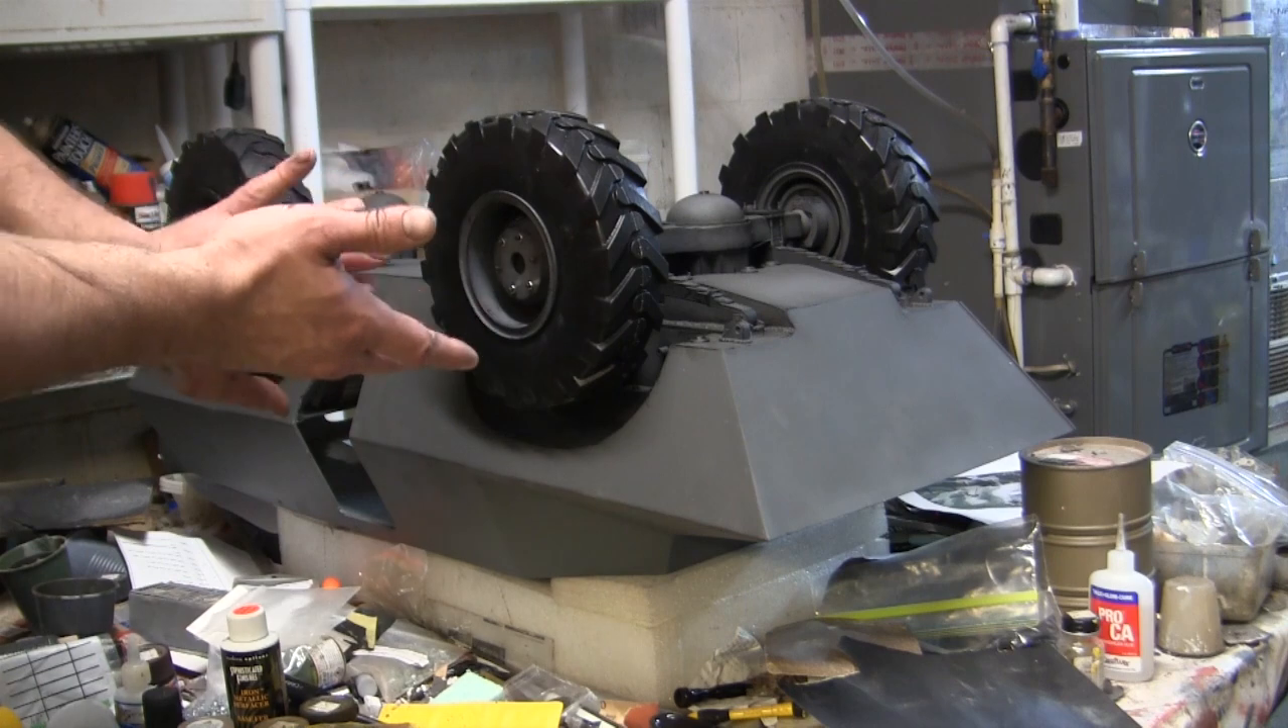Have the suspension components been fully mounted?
Yes.